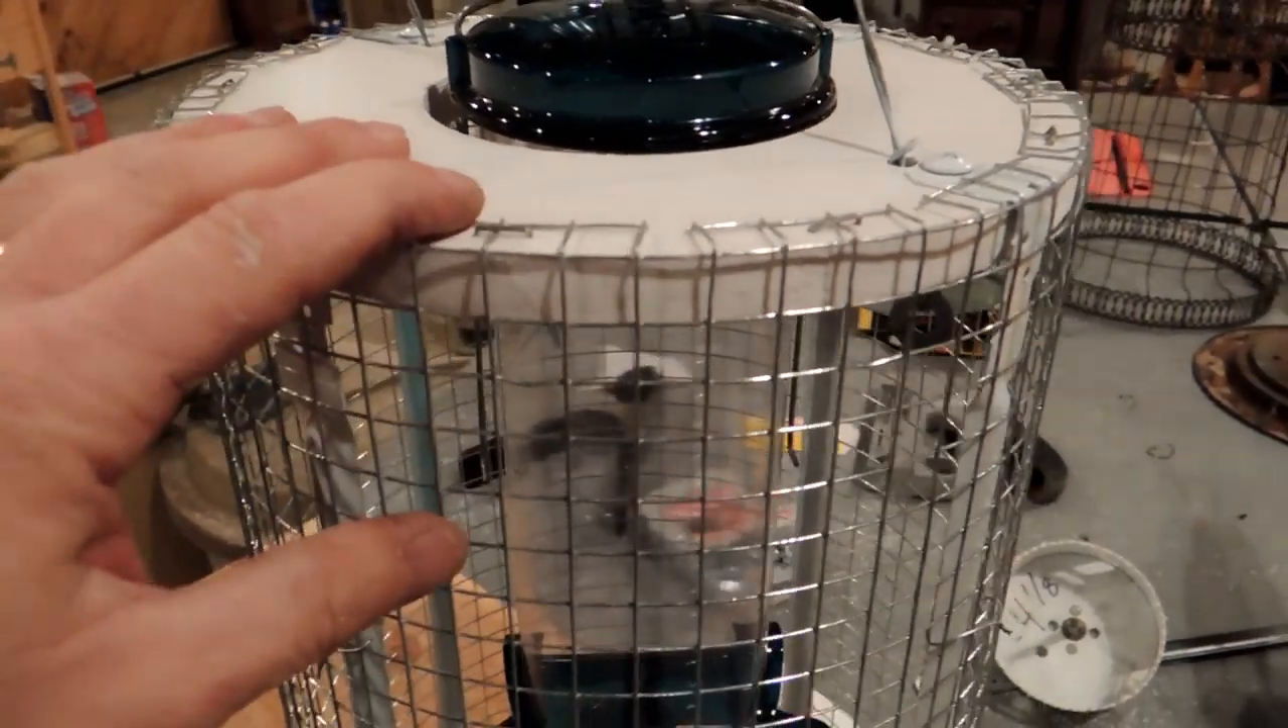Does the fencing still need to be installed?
No.